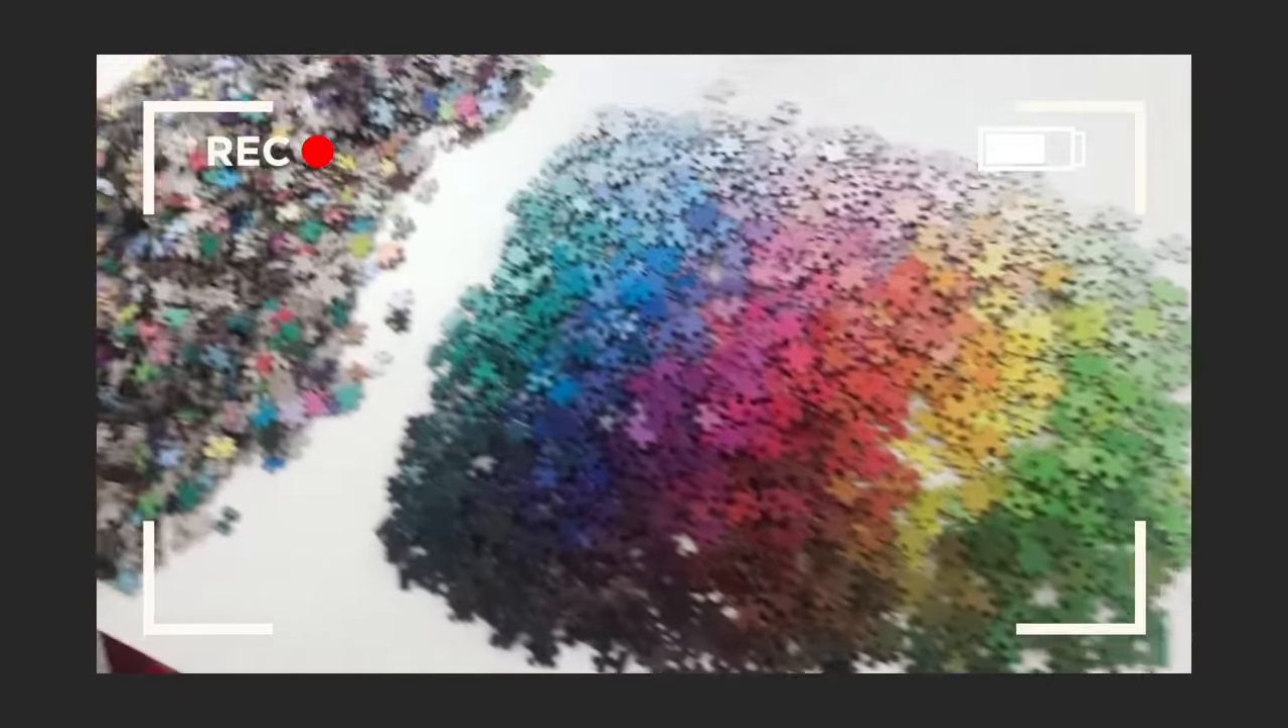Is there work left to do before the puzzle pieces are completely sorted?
Yes.